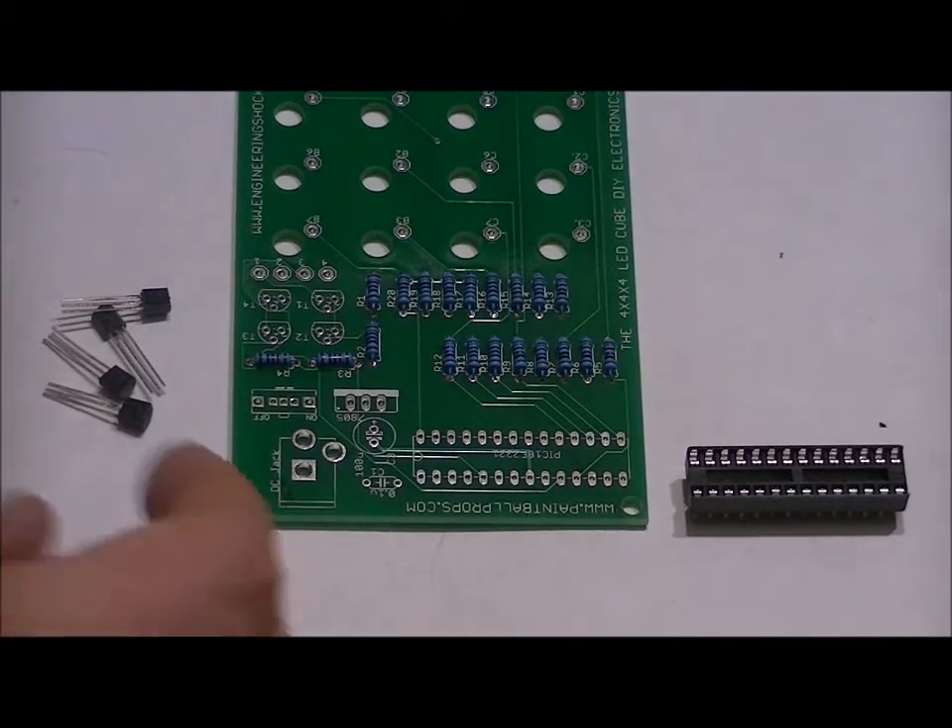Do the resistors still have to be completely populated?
No.